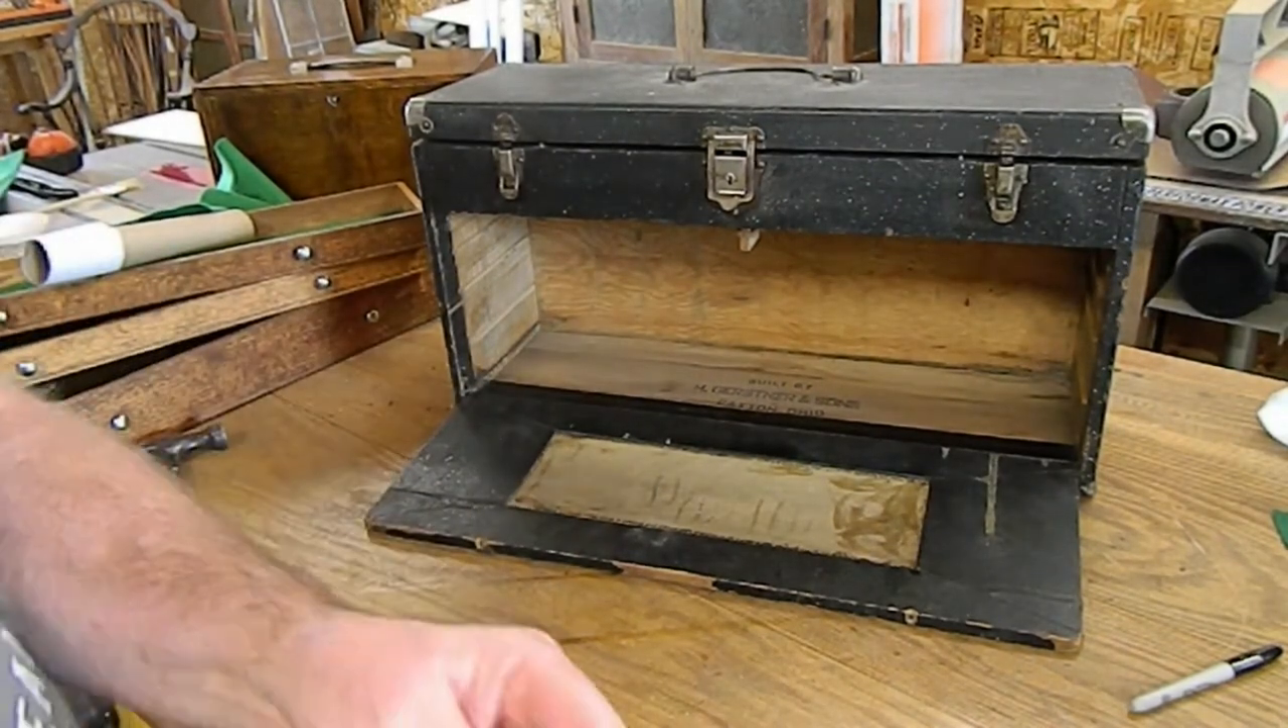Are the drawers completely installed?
No.